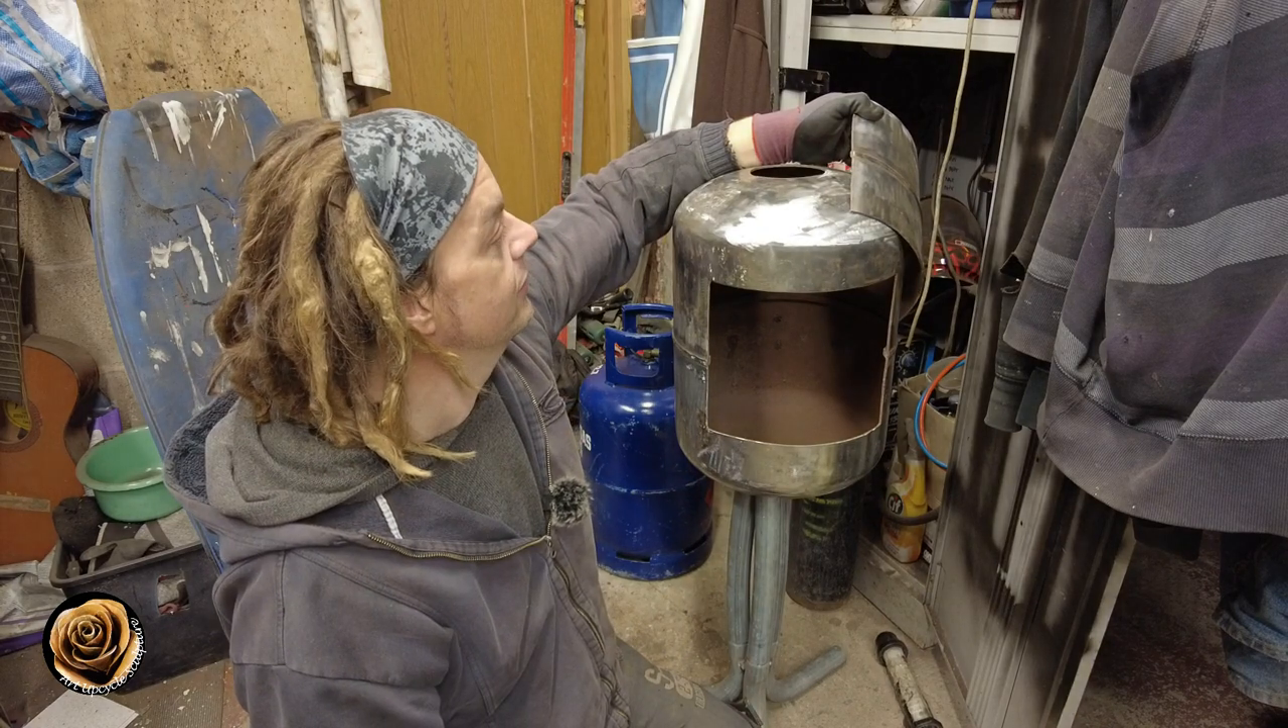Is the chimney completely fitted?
No.